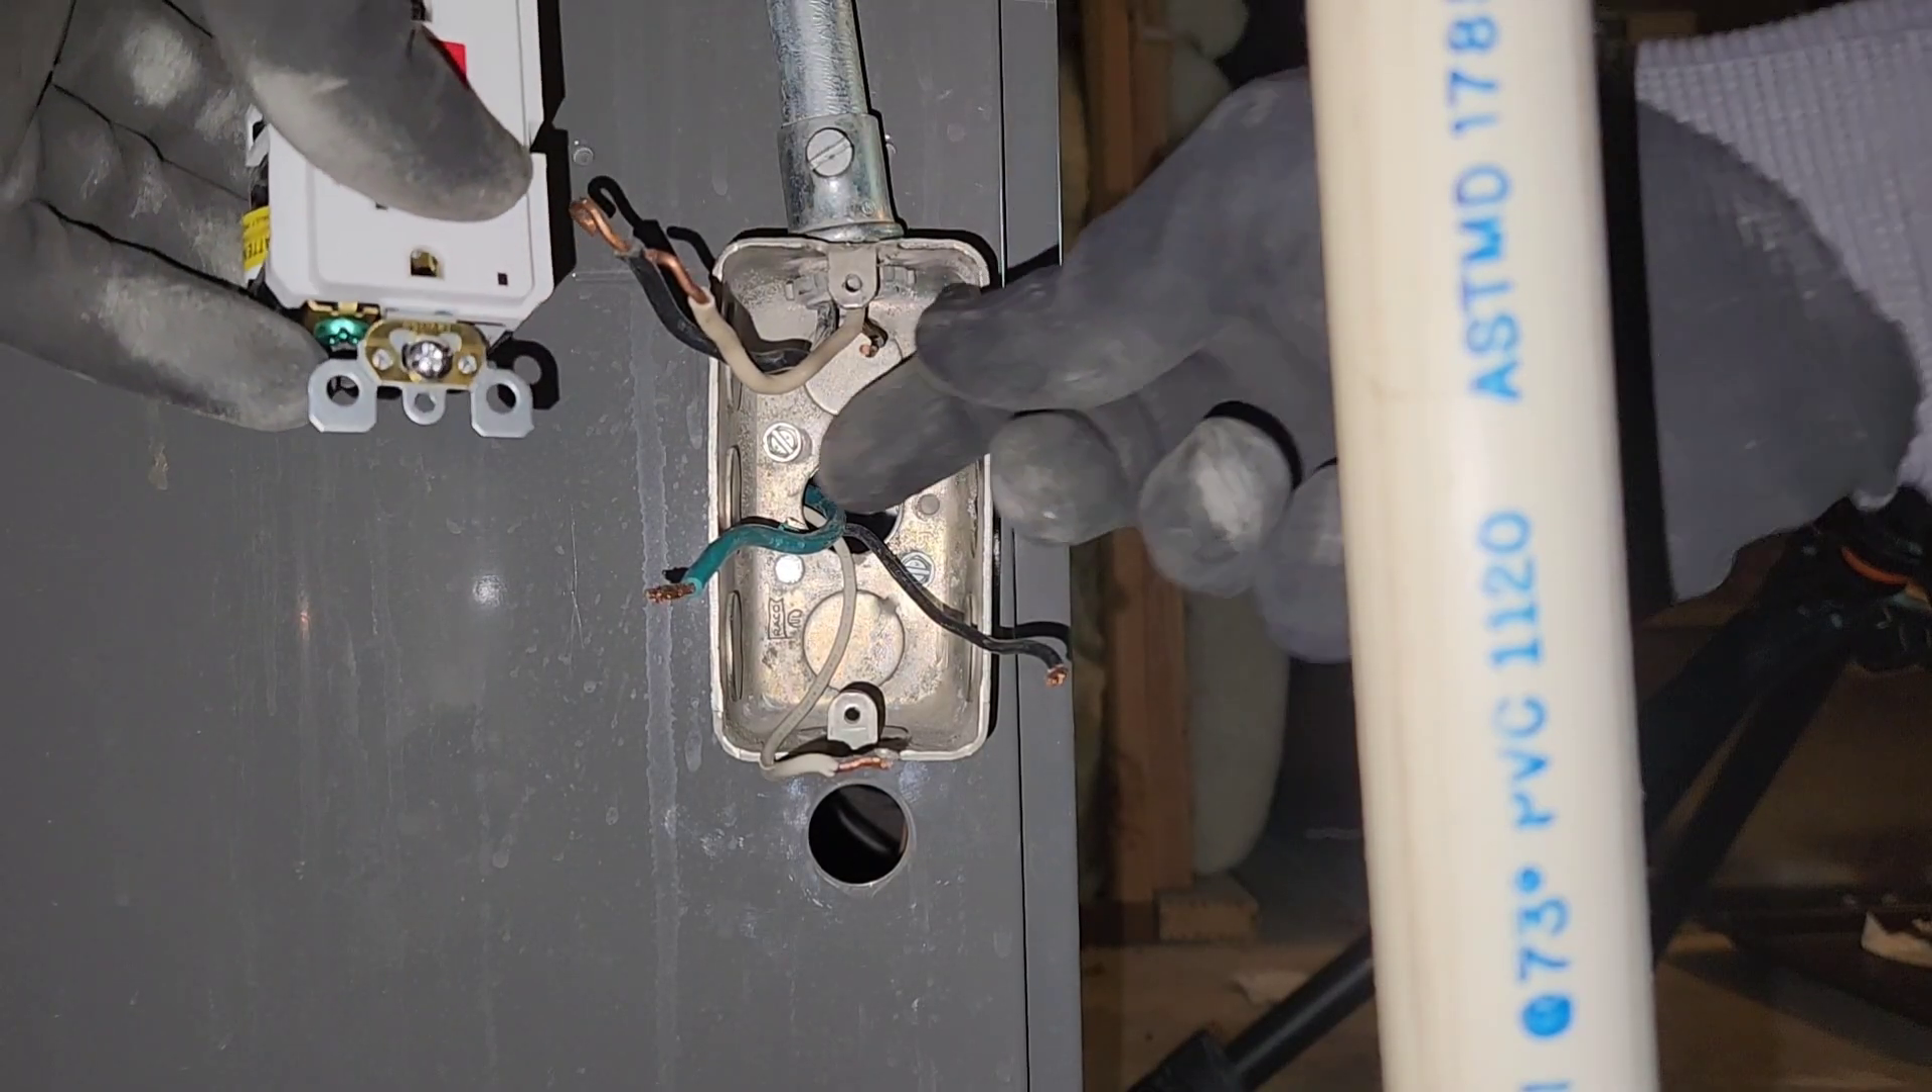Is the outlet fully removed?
Yes.